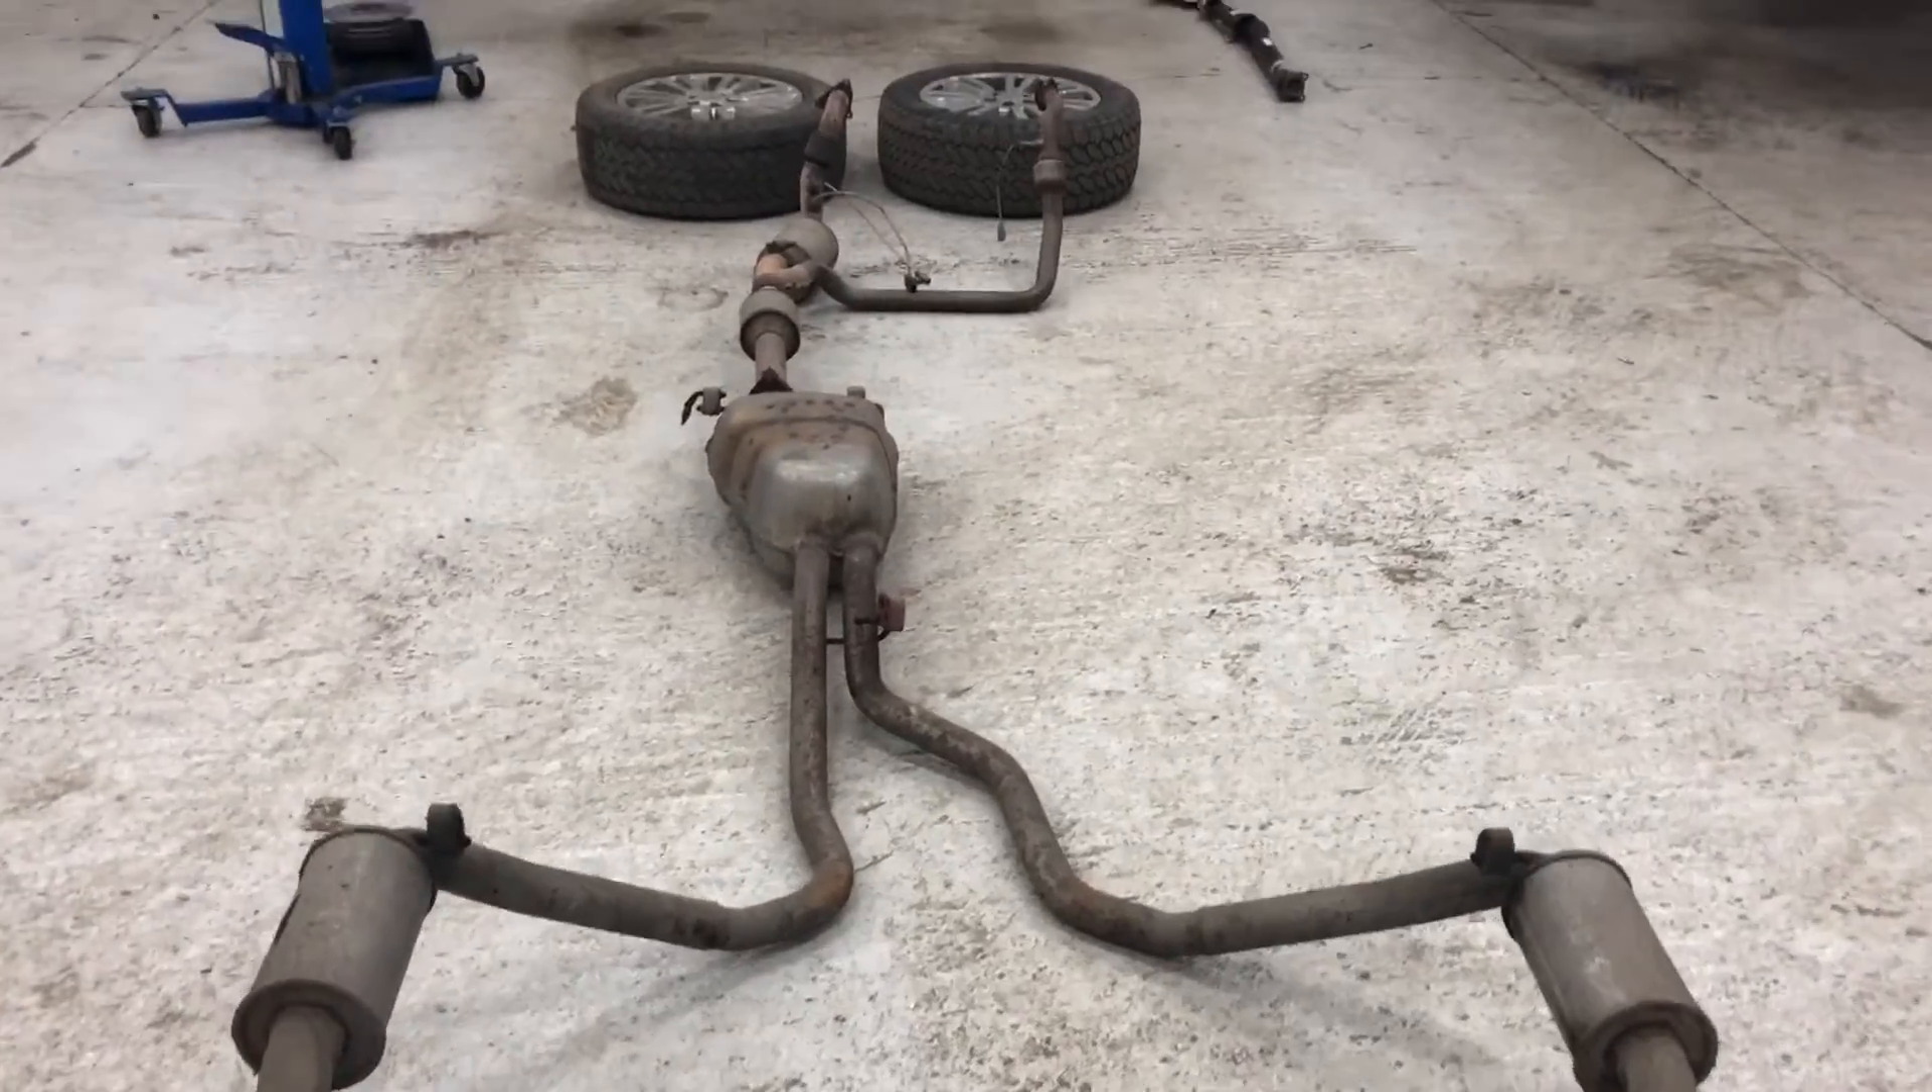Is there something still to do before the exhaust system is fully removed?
No.